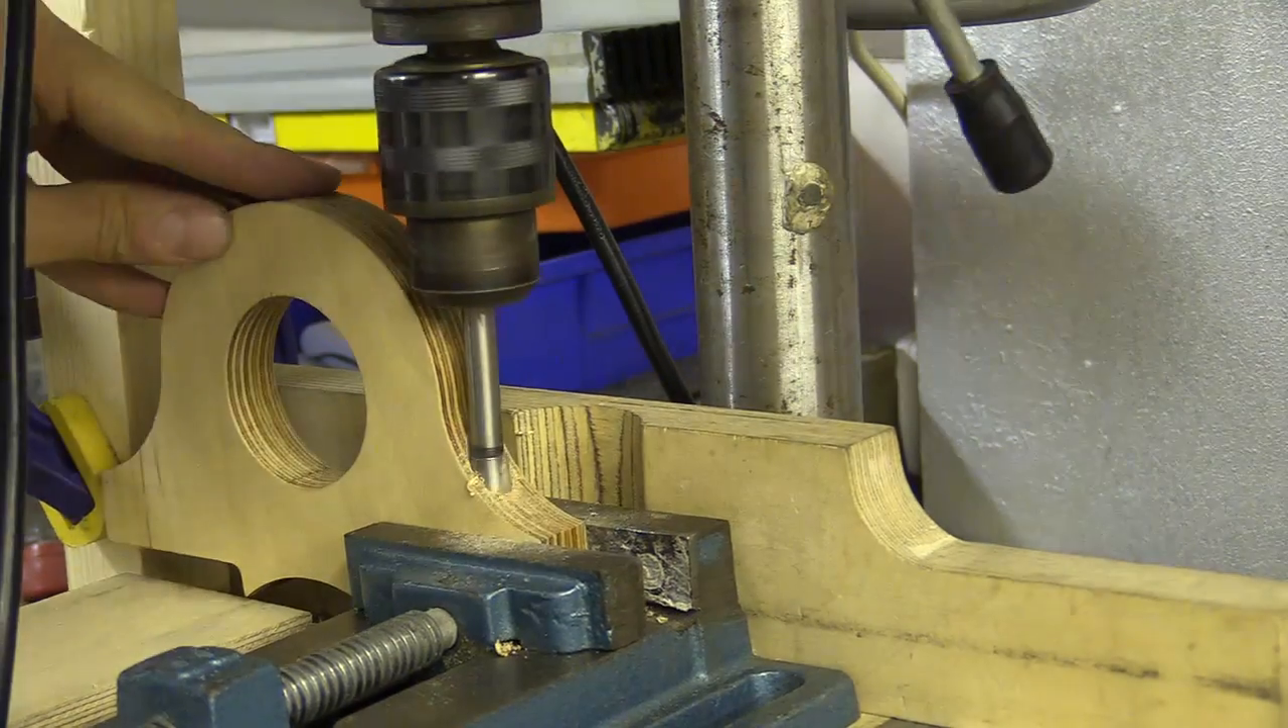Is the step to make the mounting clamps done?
No.